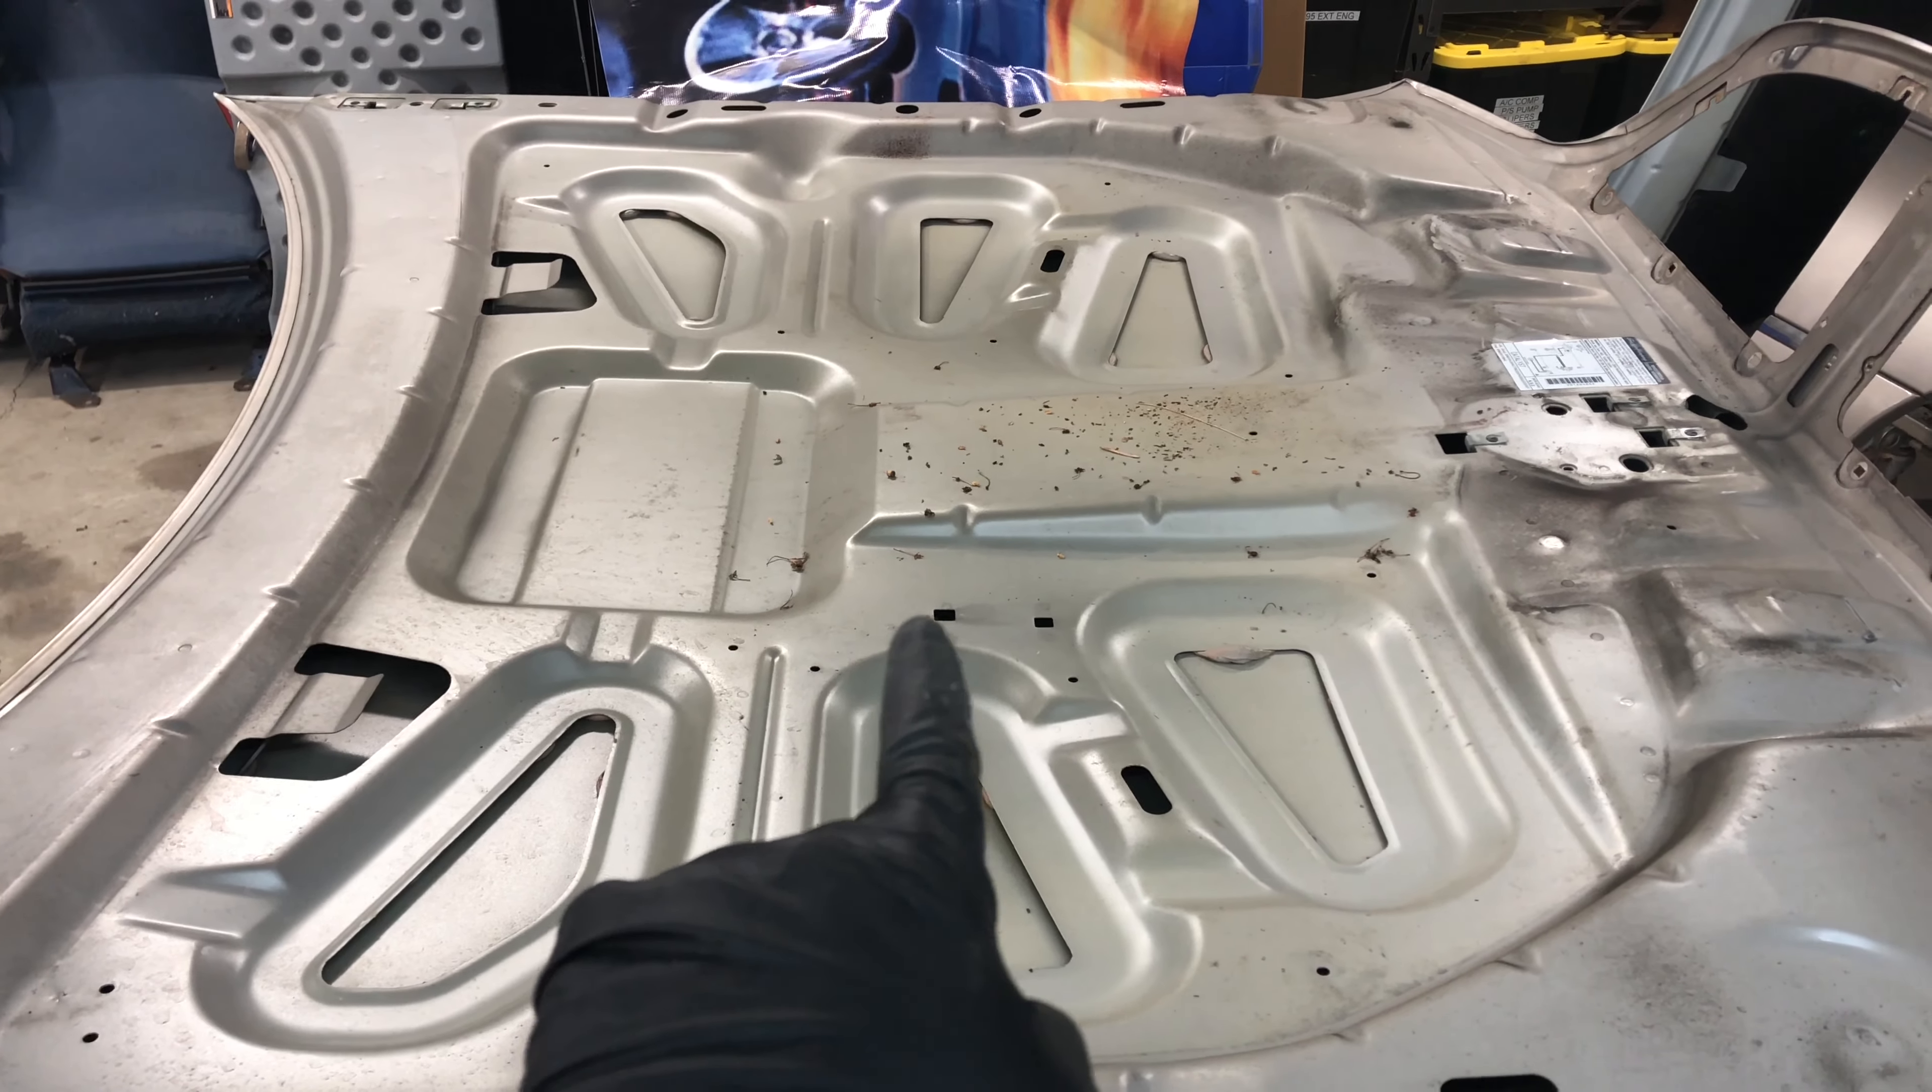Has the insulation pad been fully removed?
Yes.